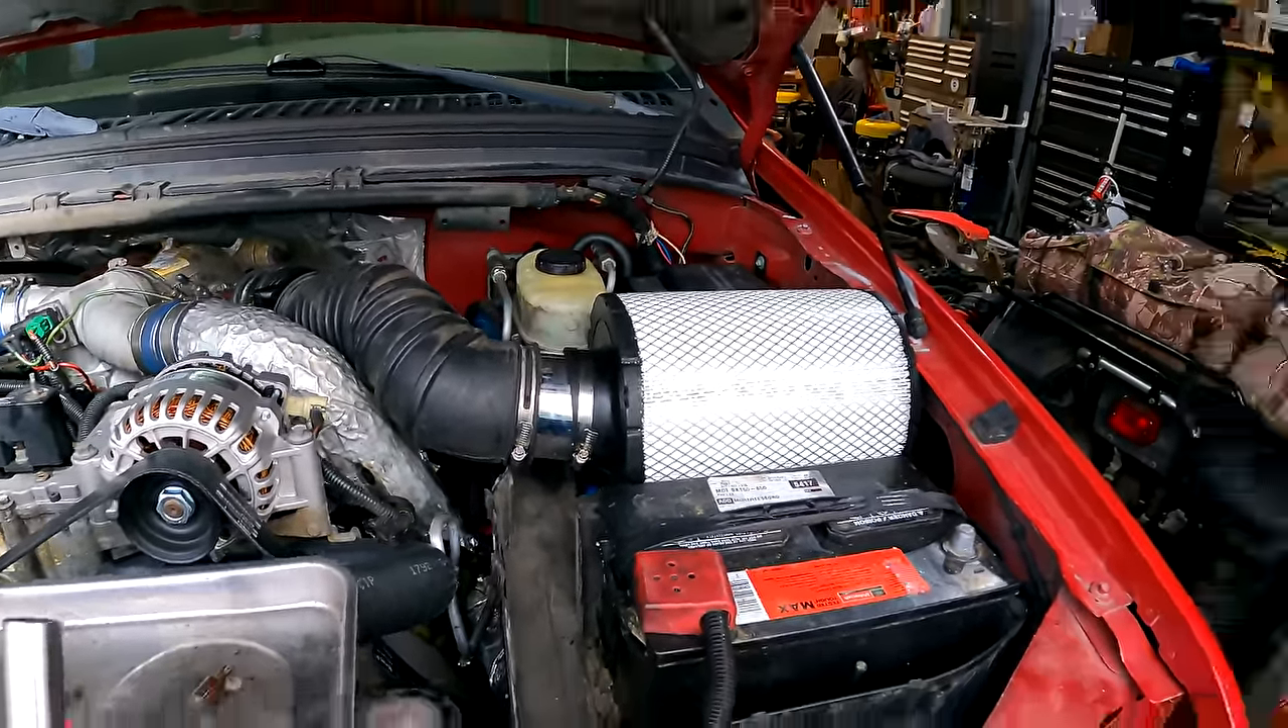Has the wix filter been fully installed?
Yes.